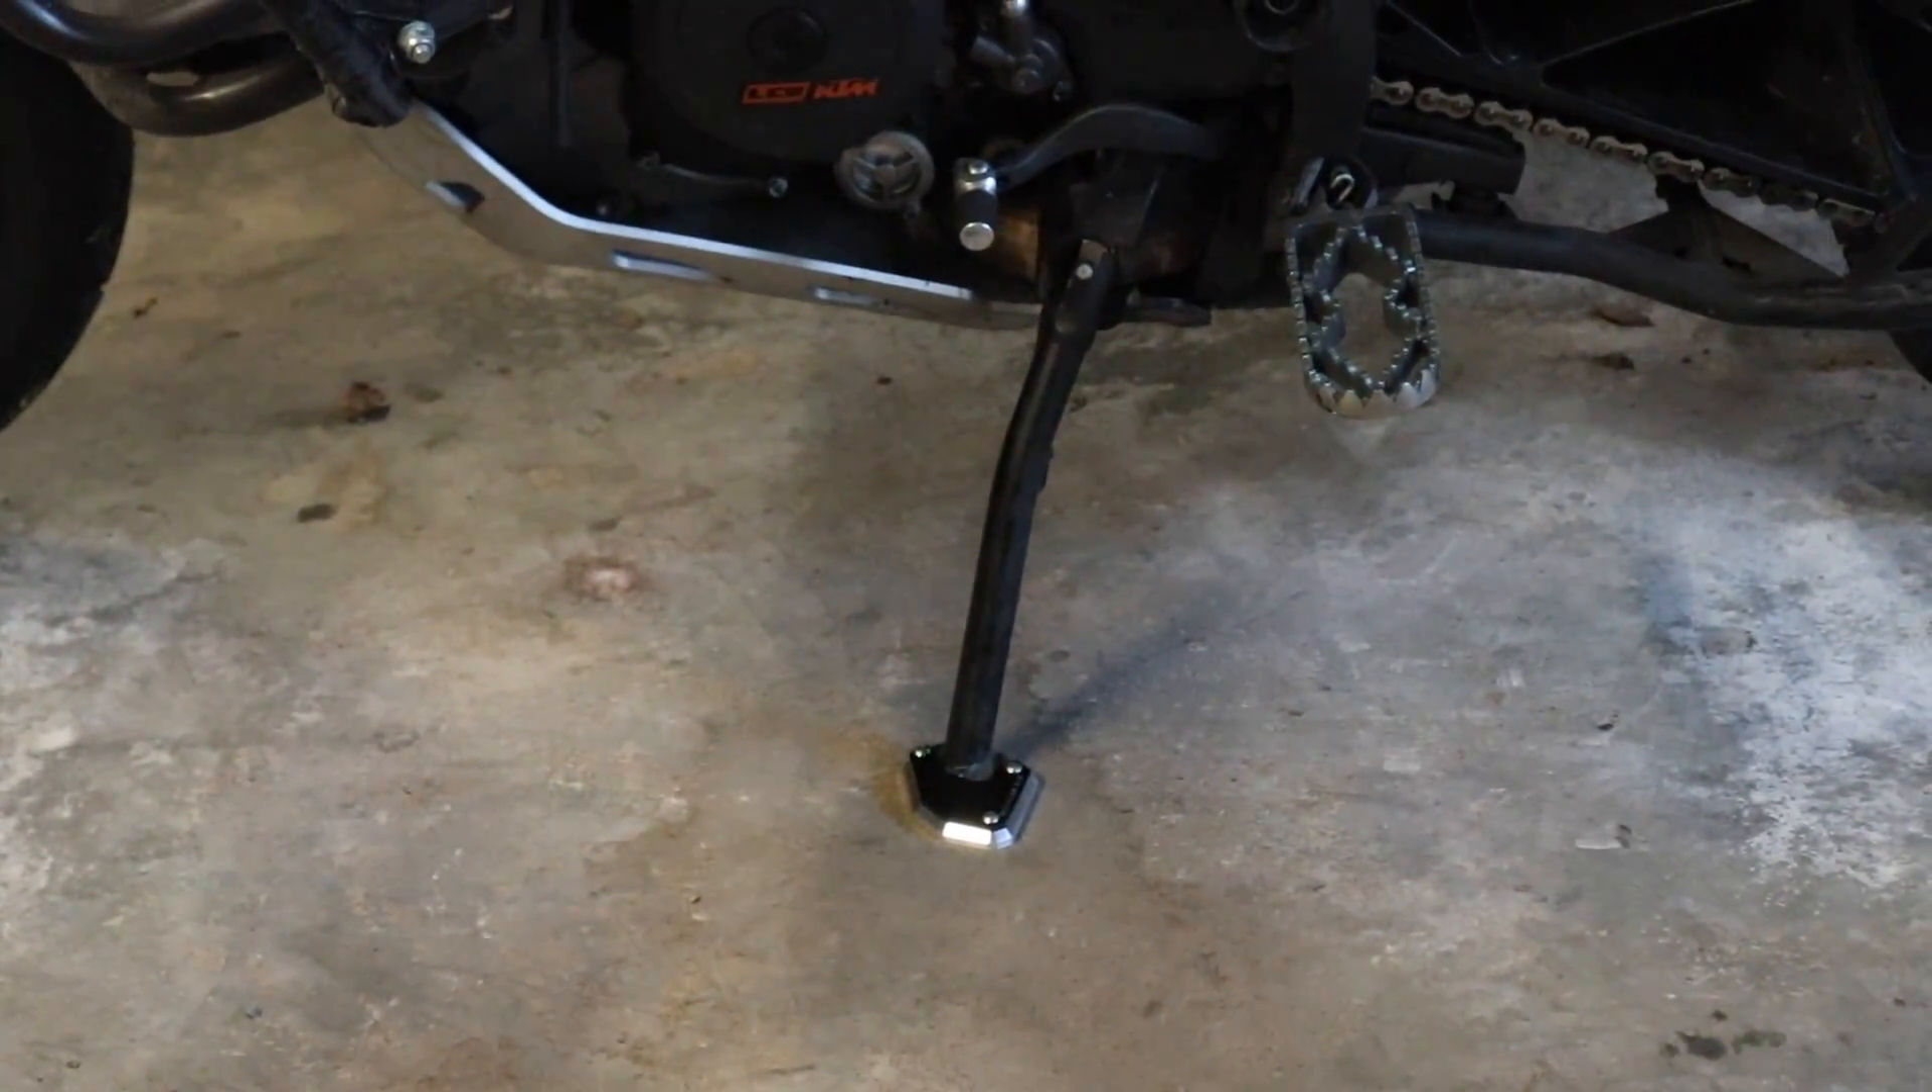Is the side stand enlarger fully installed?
Yes.